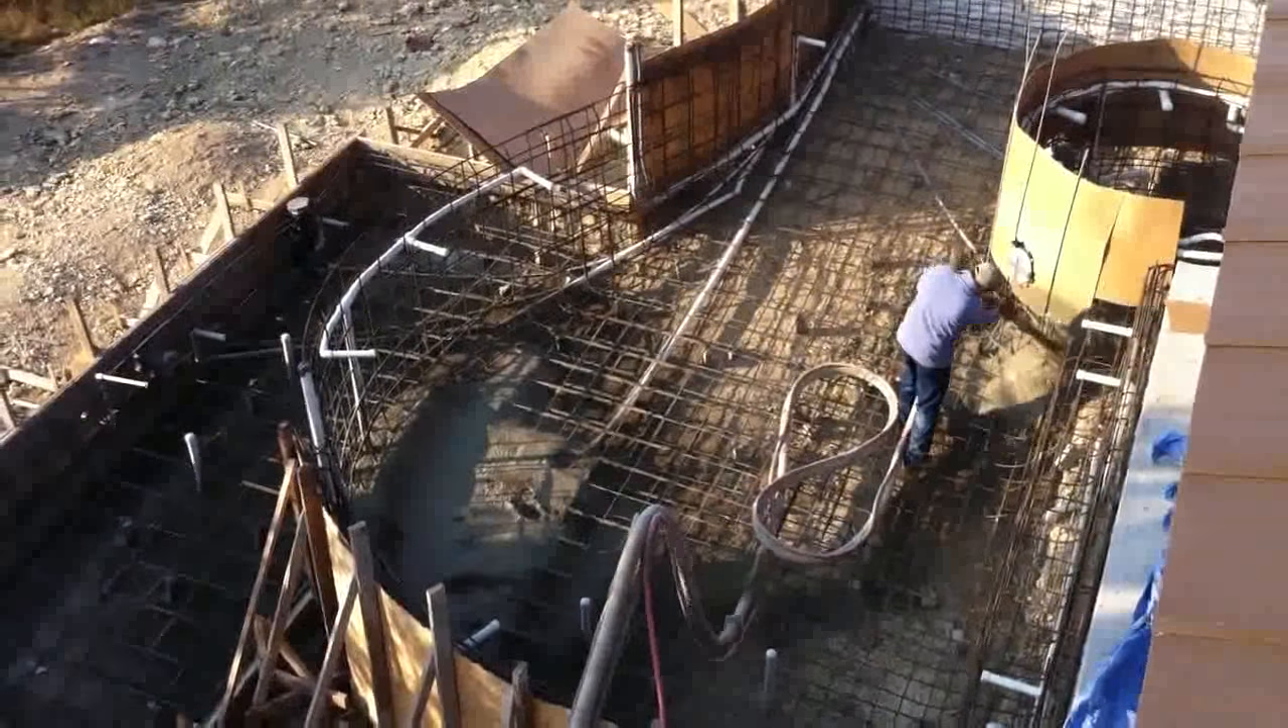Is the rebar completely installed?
Yes.